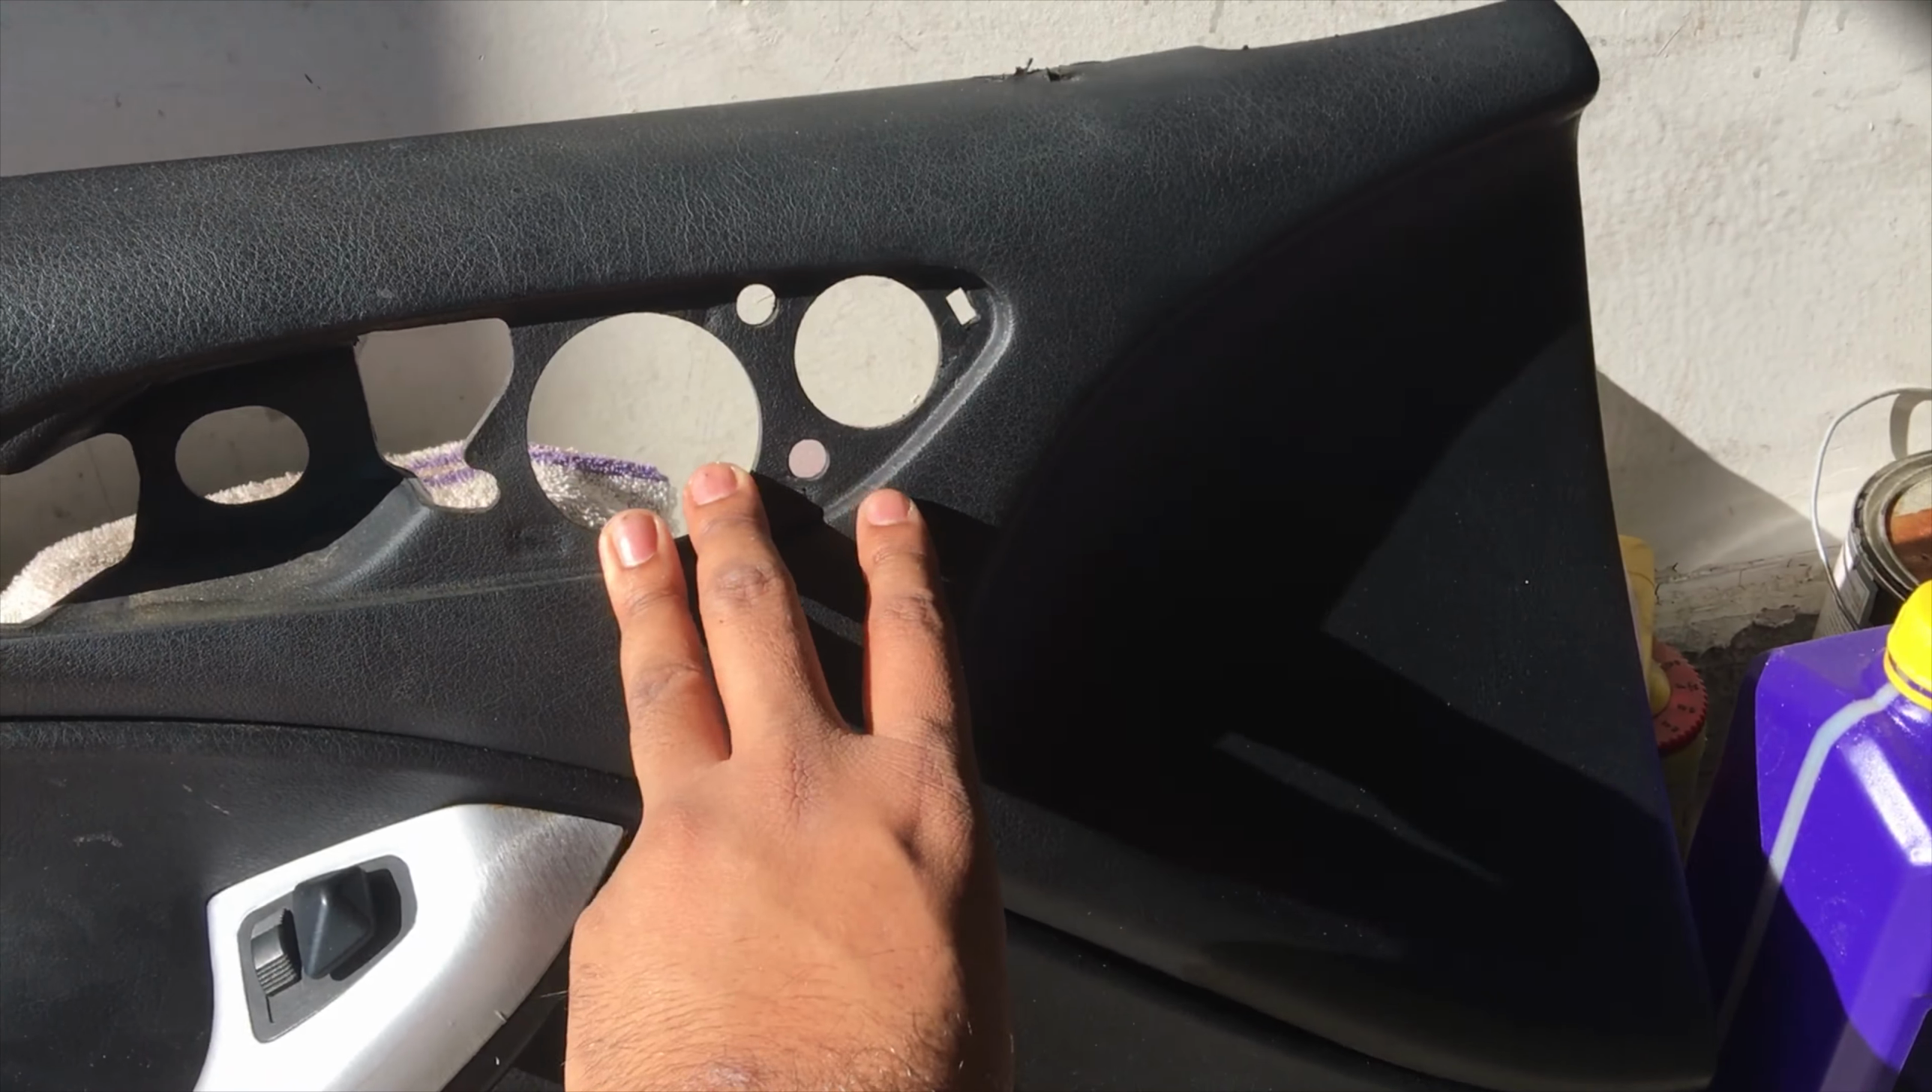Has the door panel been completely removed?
Yes.